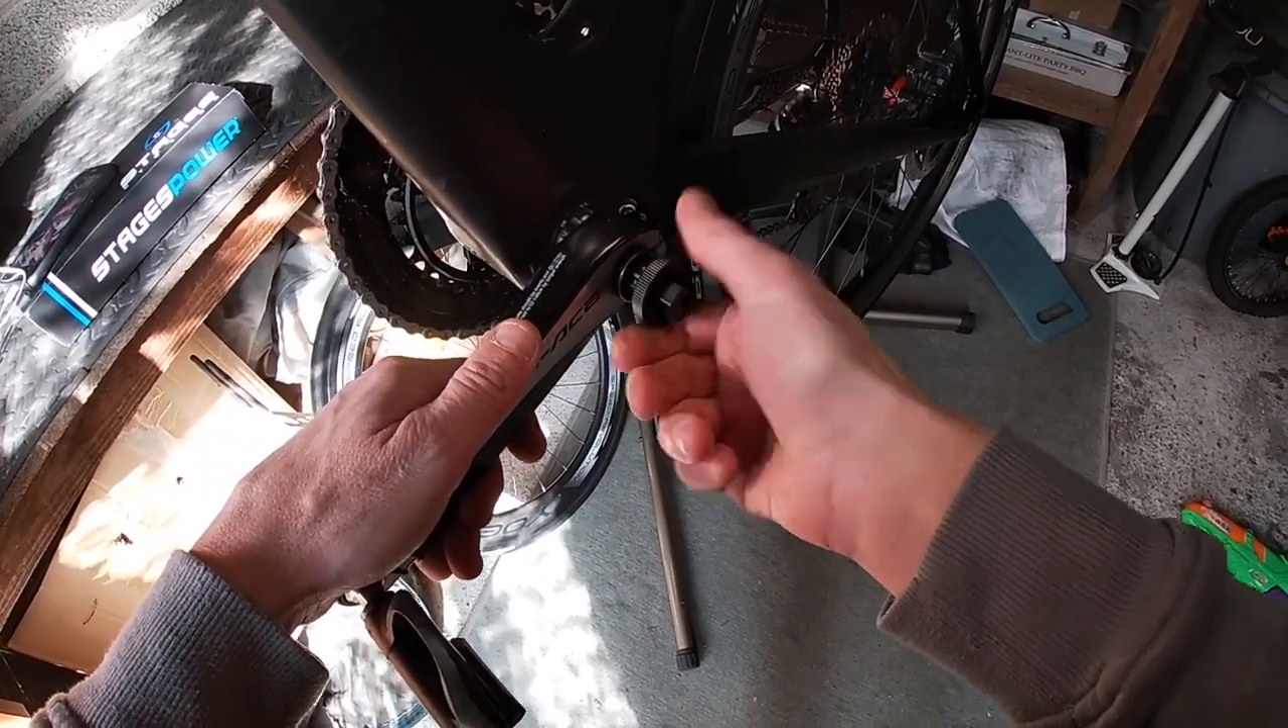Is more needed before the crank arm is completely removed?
Yes.